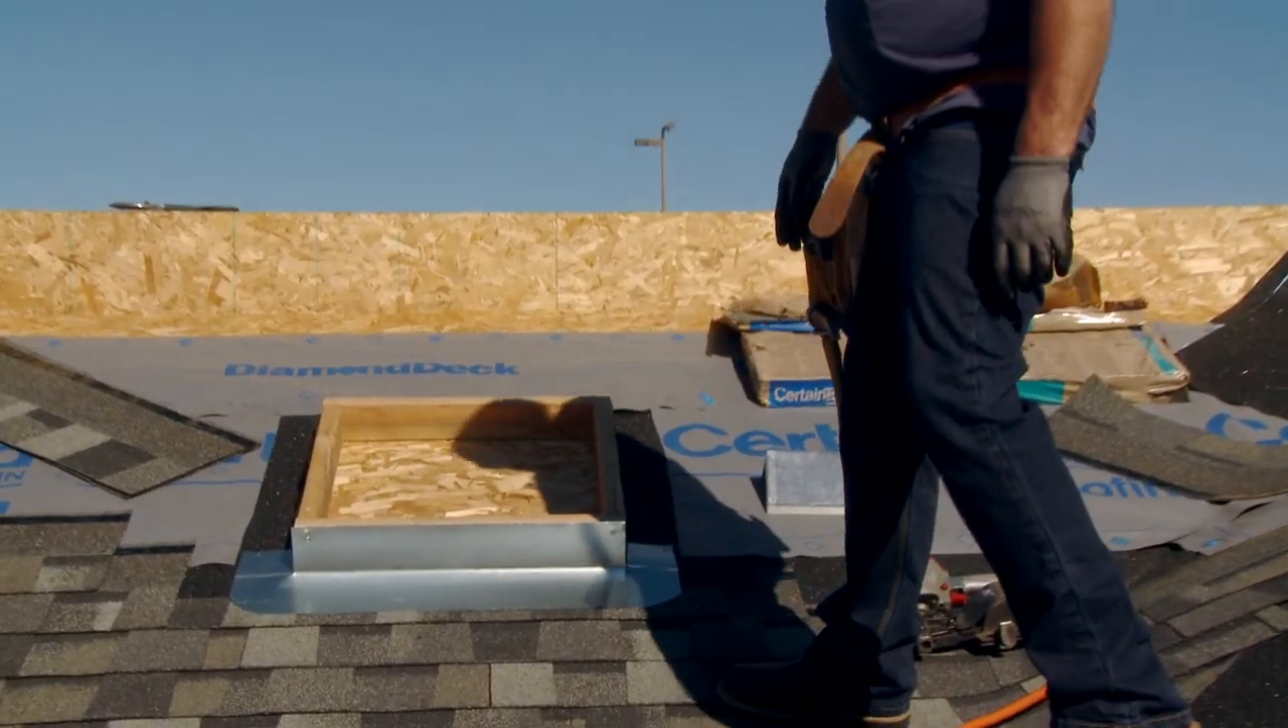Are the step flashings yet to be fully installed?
Yes.